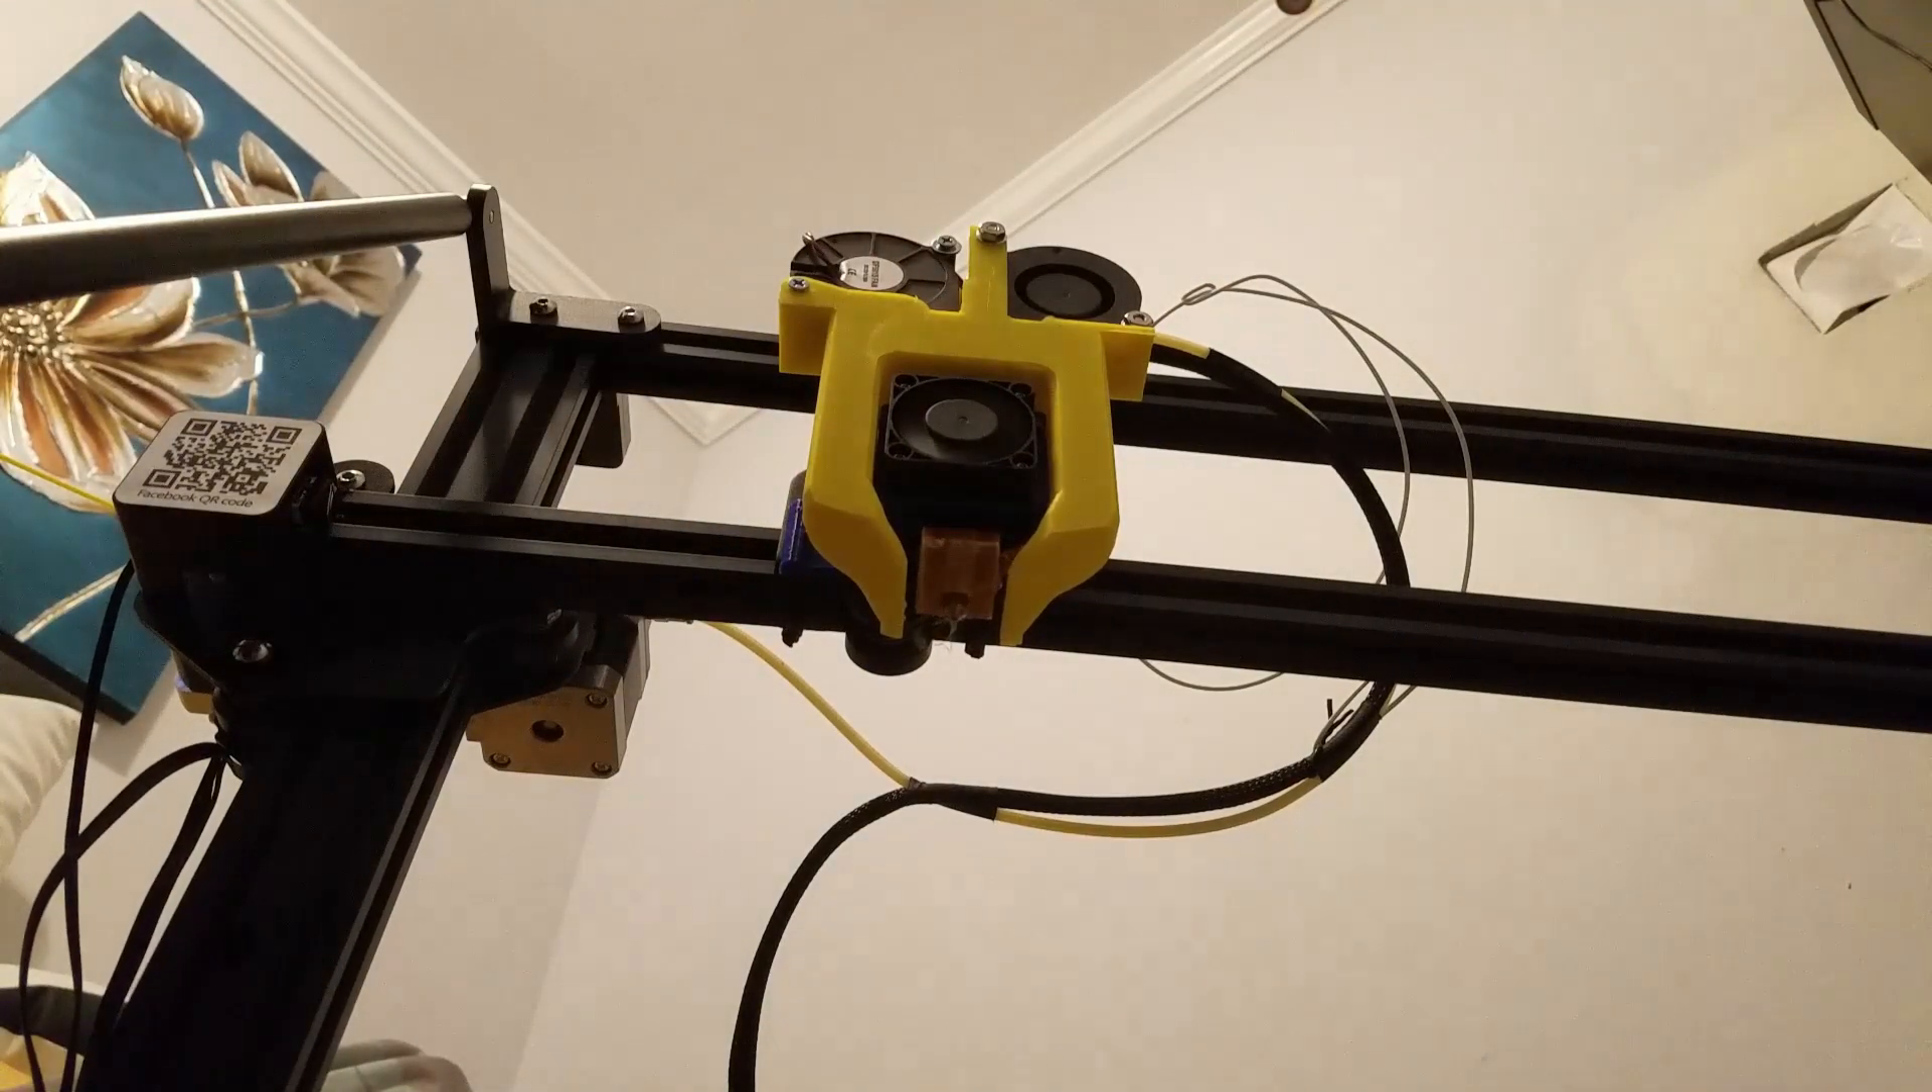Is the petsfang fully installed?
Yes.